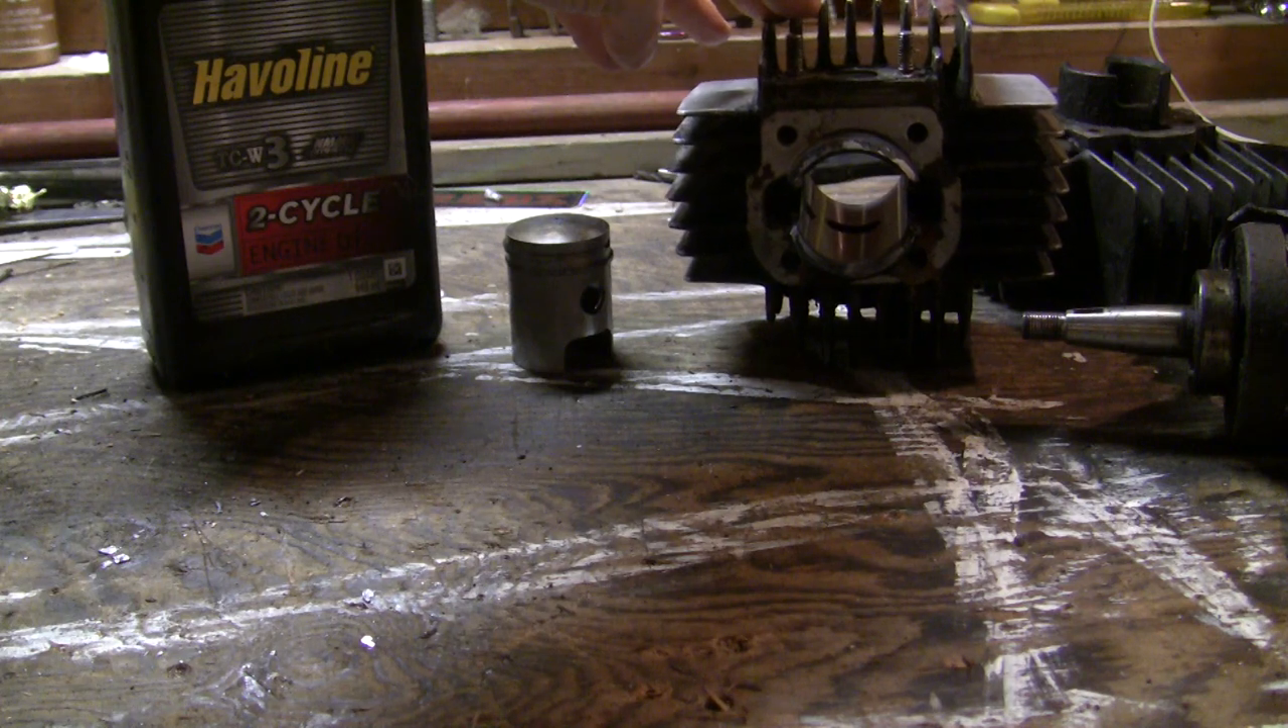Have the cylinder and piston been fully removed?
Yes.